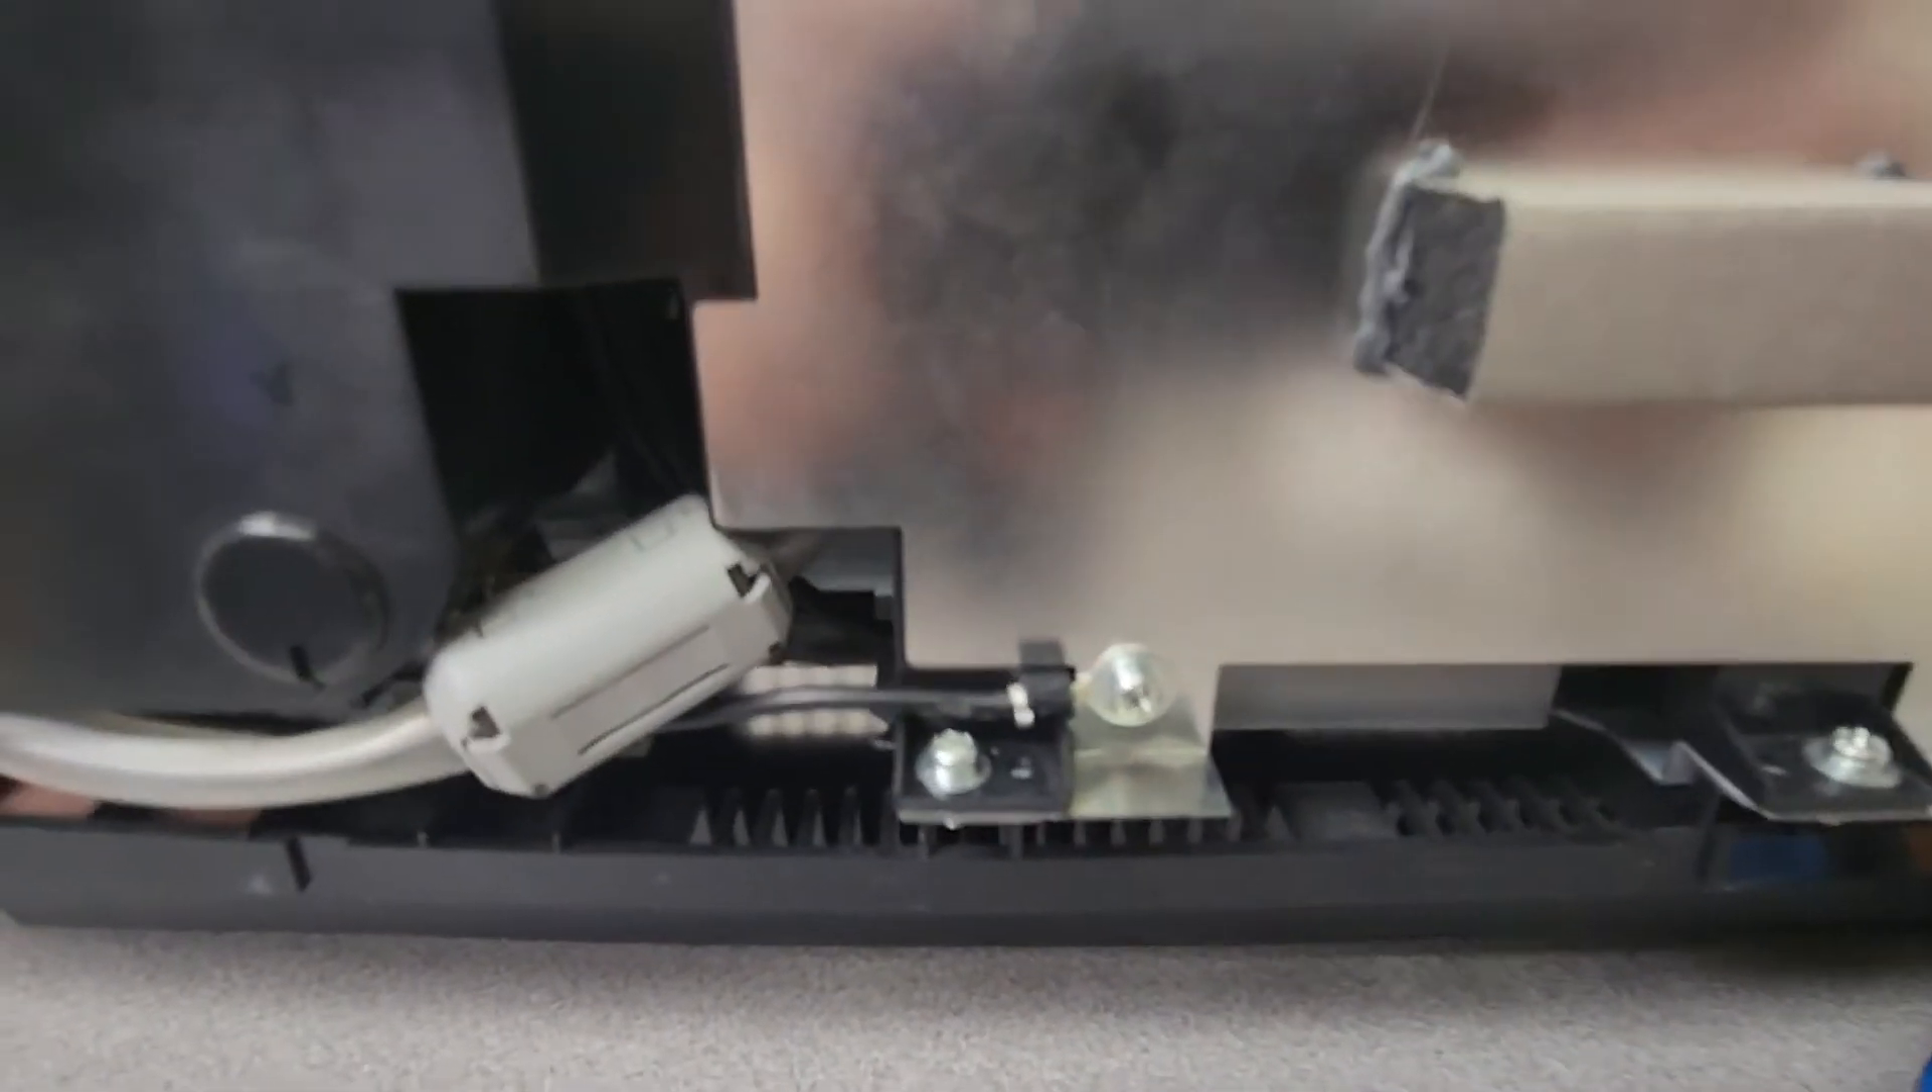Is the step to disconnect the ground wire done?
No.